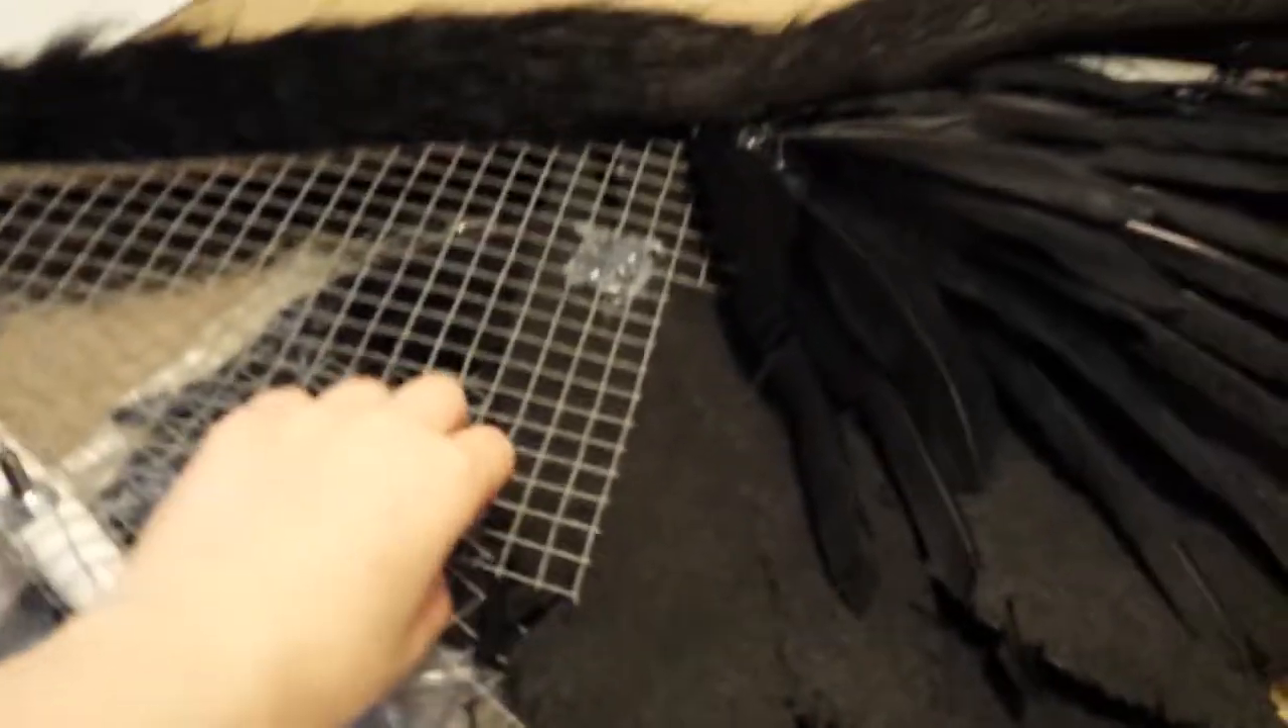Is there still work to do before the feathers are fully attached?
Yes.